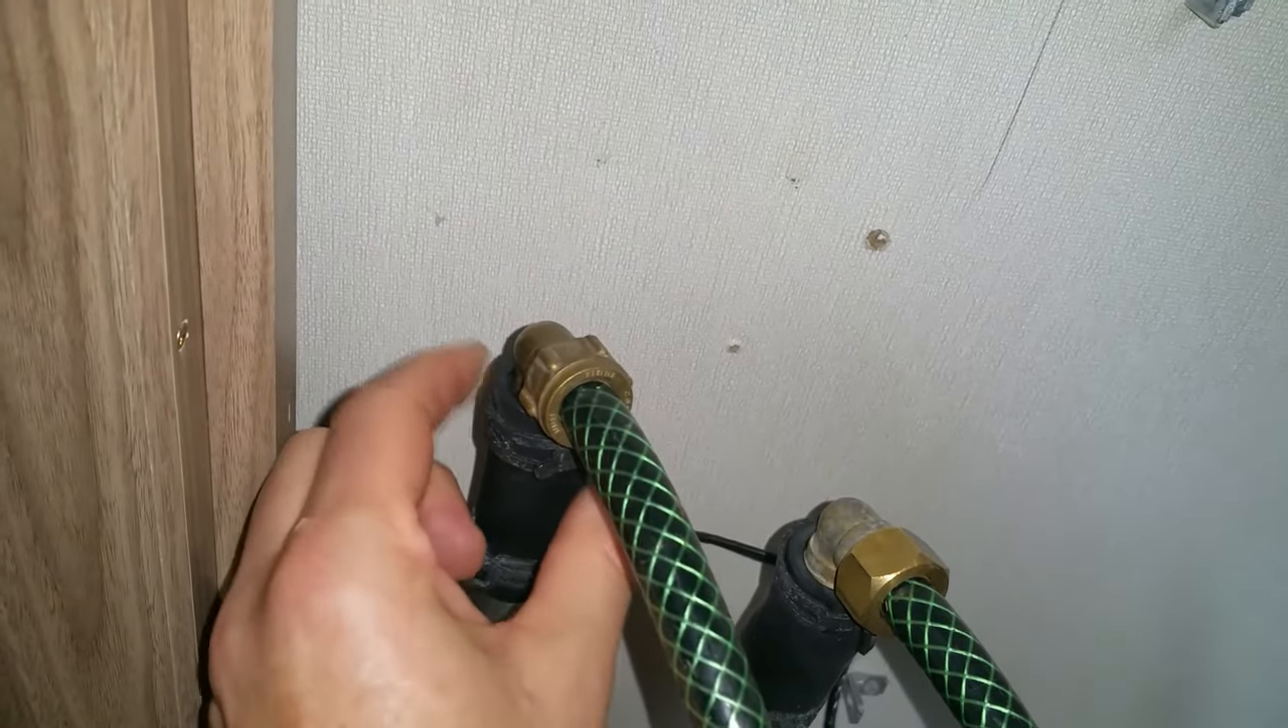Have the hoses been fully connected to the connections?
Yes.